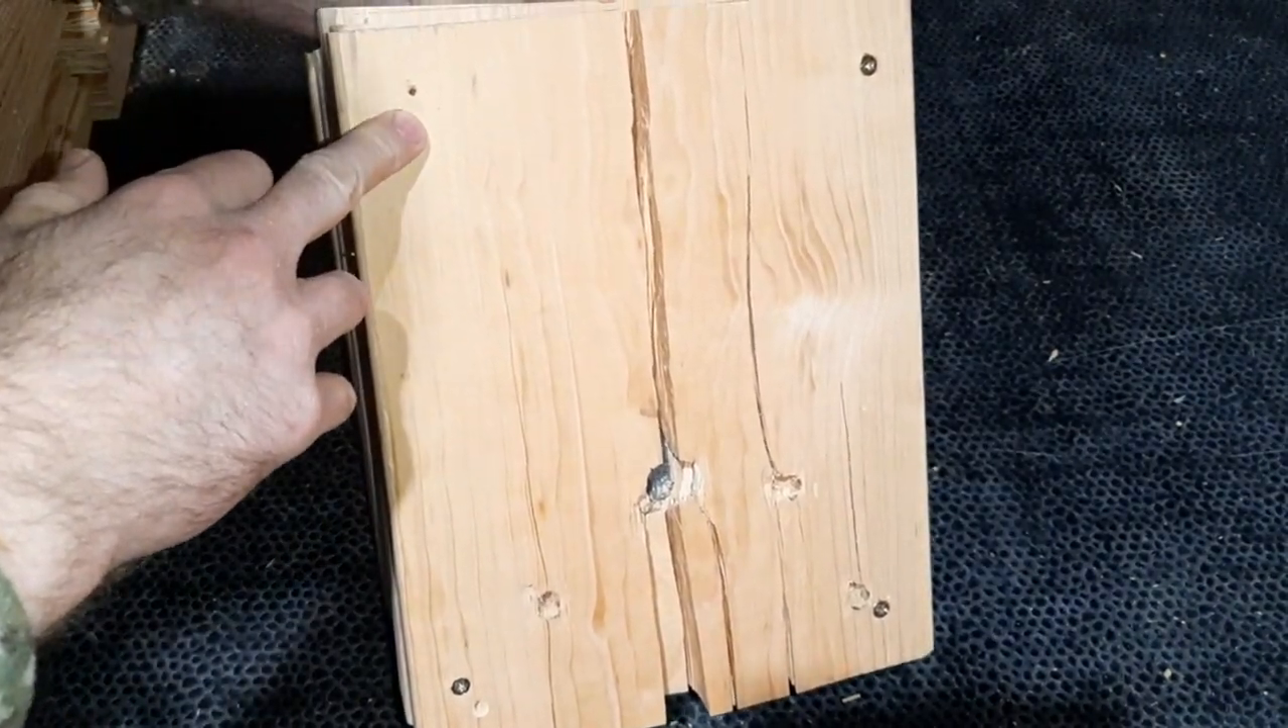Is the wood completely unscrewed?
No.